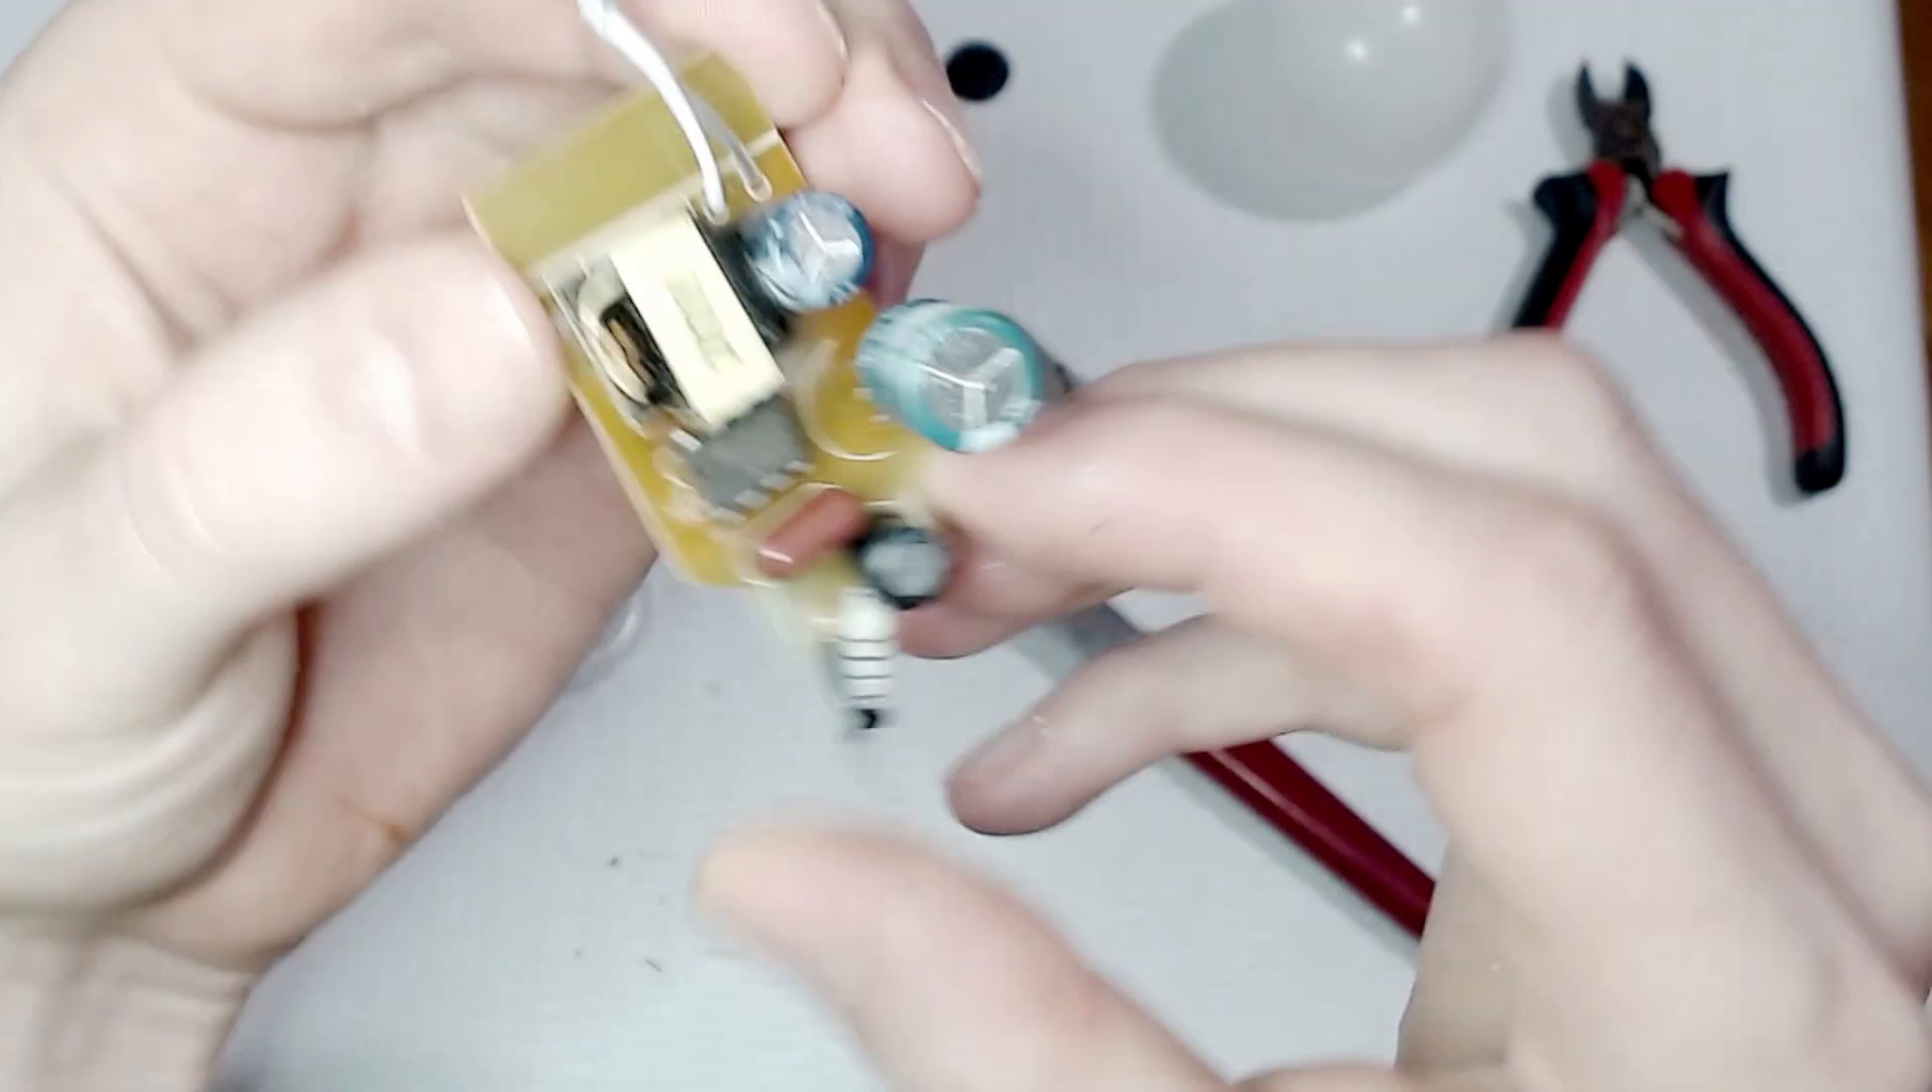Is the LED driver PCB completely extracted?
Yes.